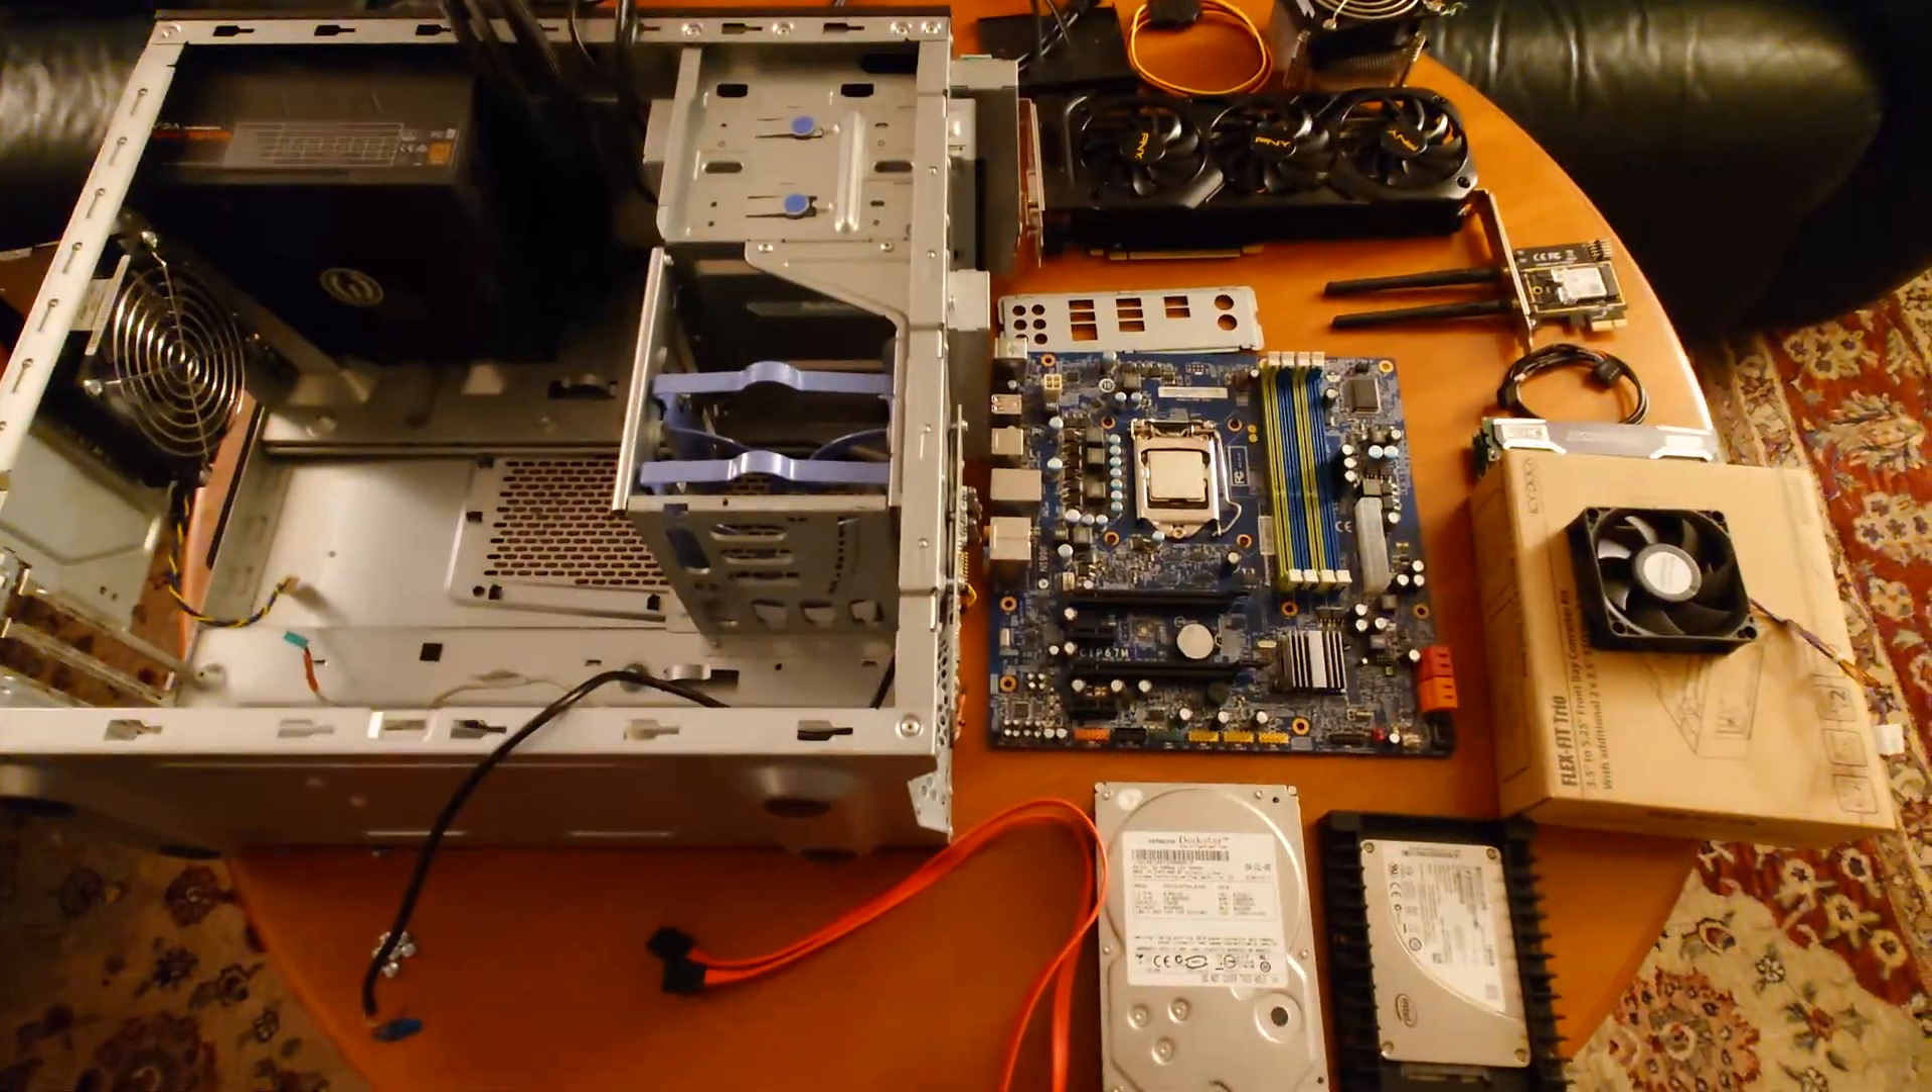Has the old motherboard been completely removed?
Yes.